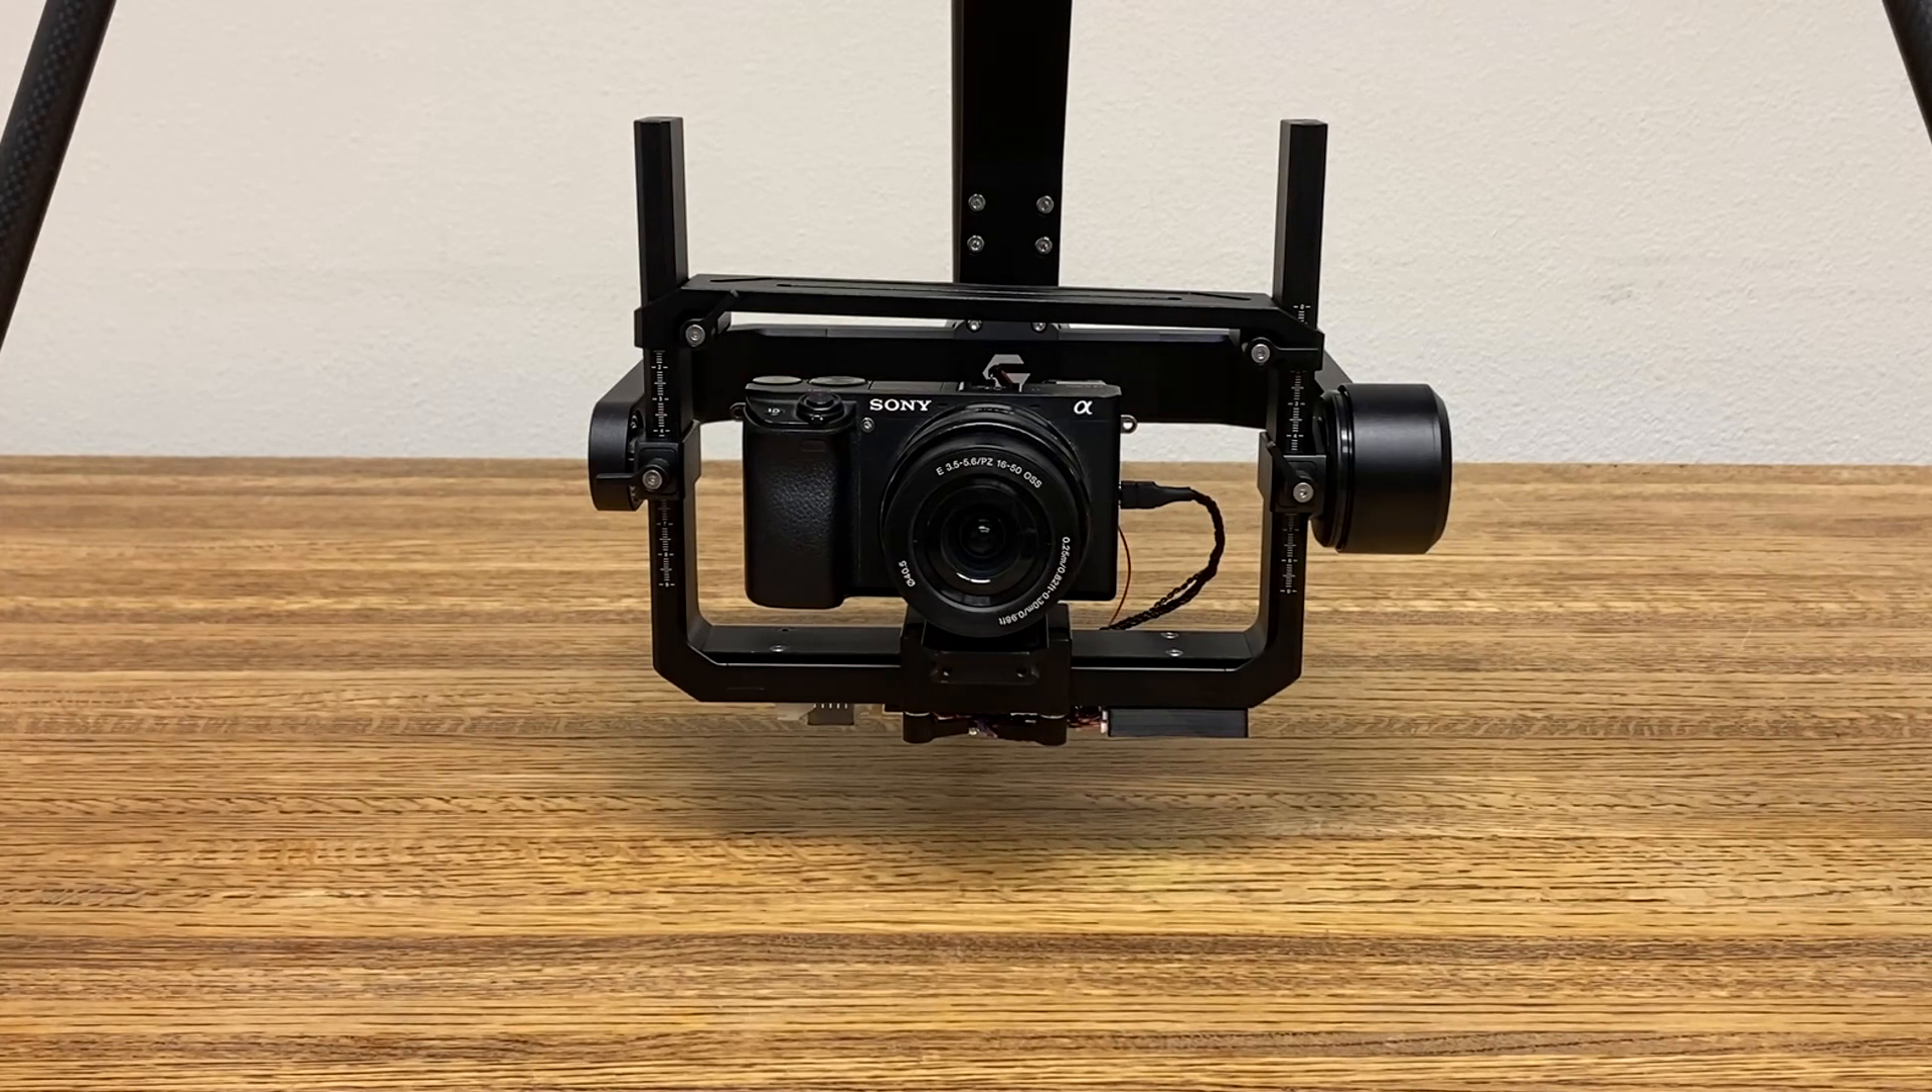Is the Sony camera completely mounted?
Yes.